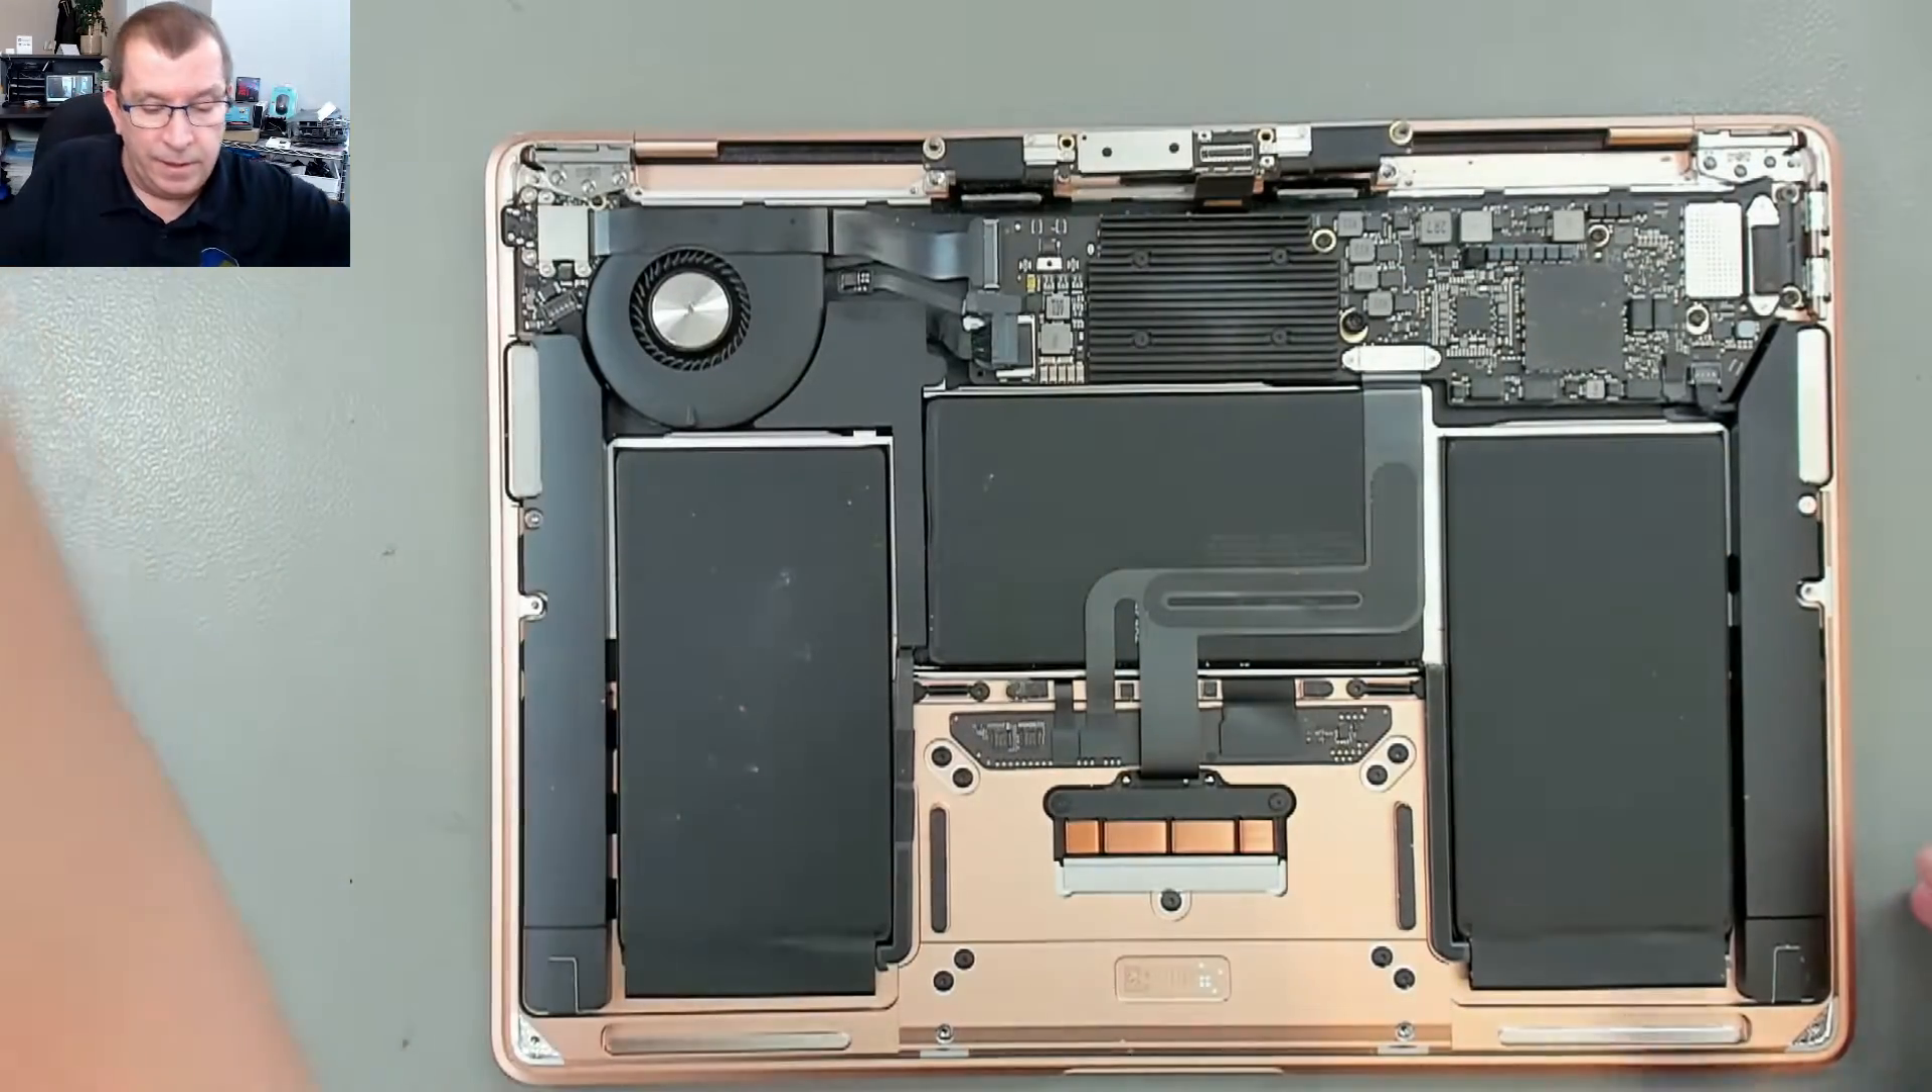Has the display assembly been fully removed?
No.